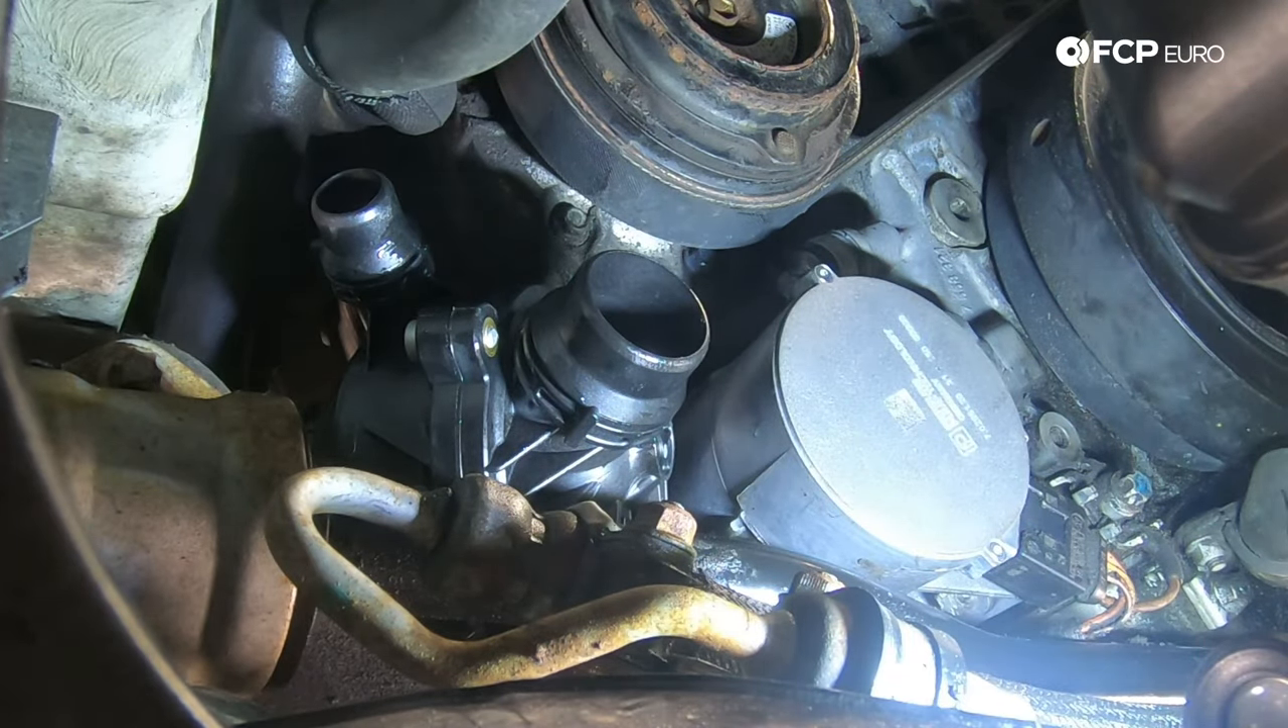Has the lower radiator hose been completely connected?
No.